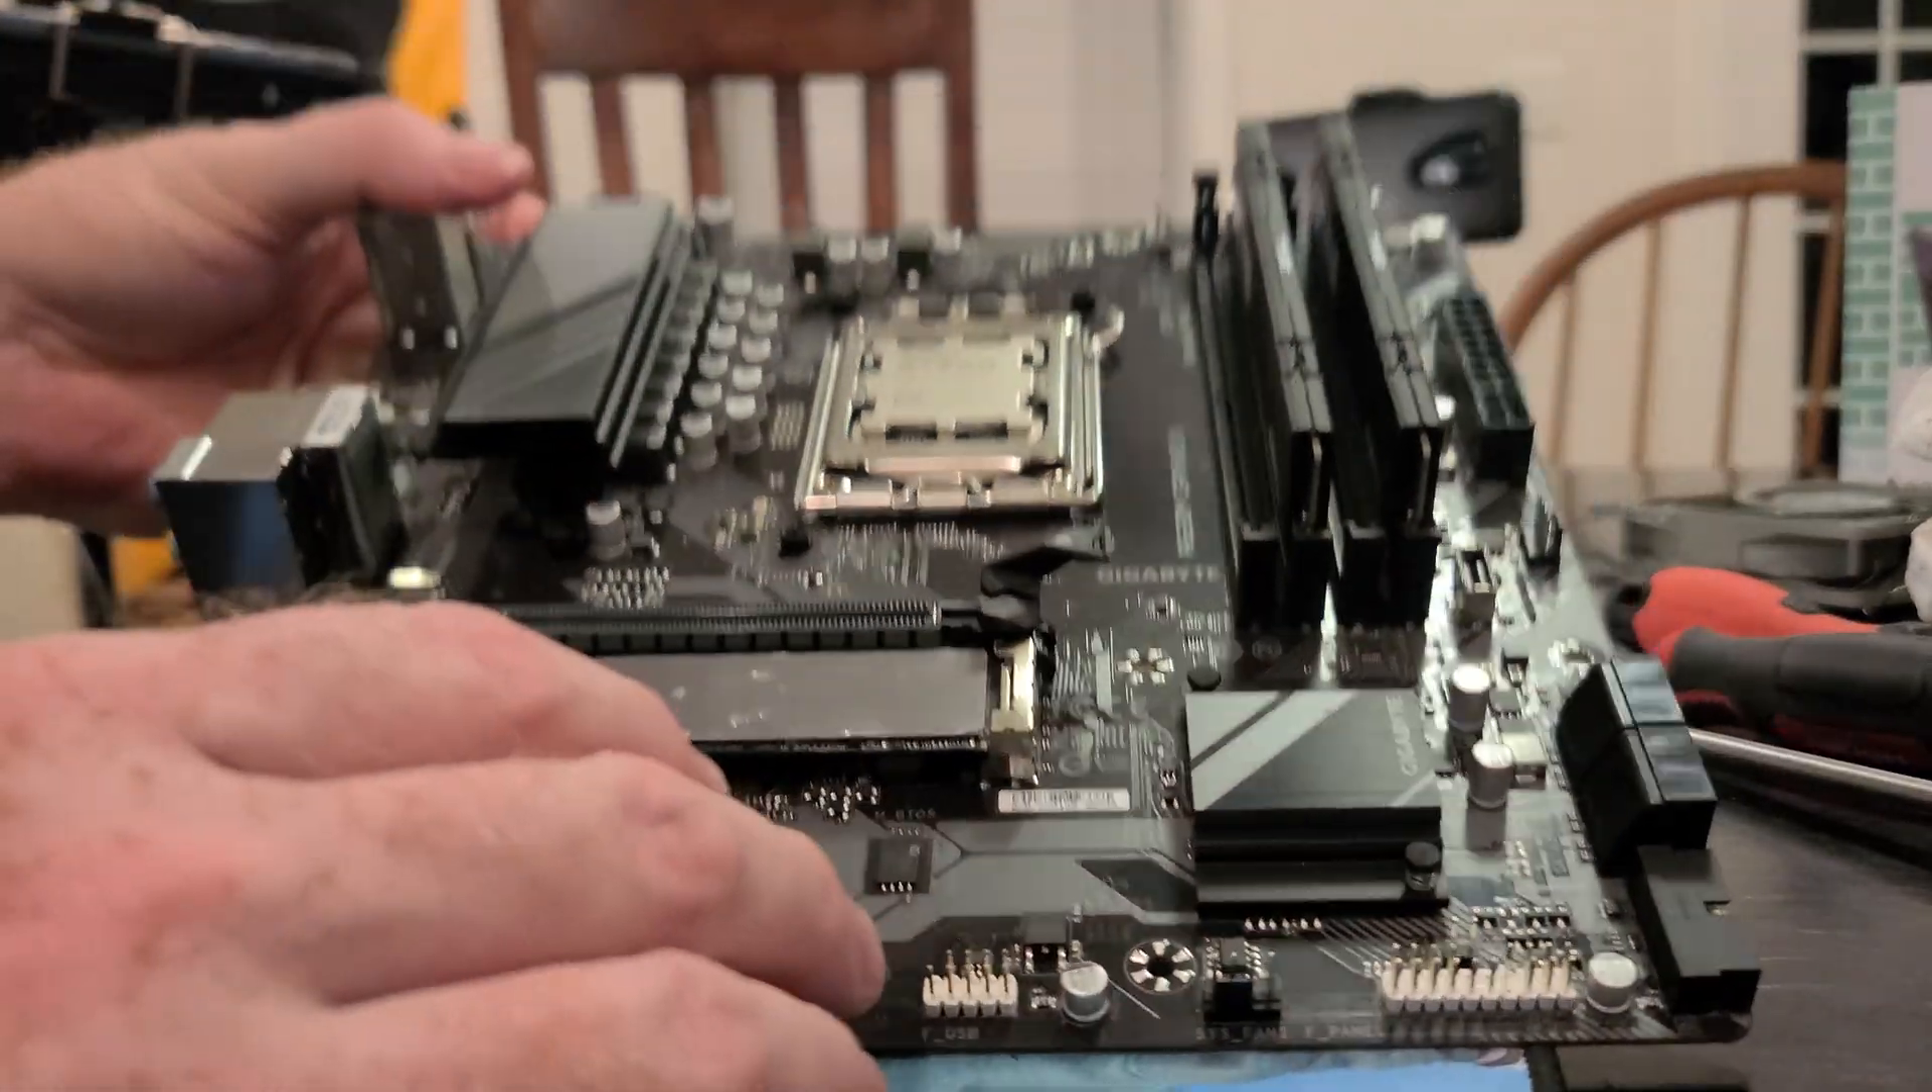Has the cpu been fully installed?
Yes.